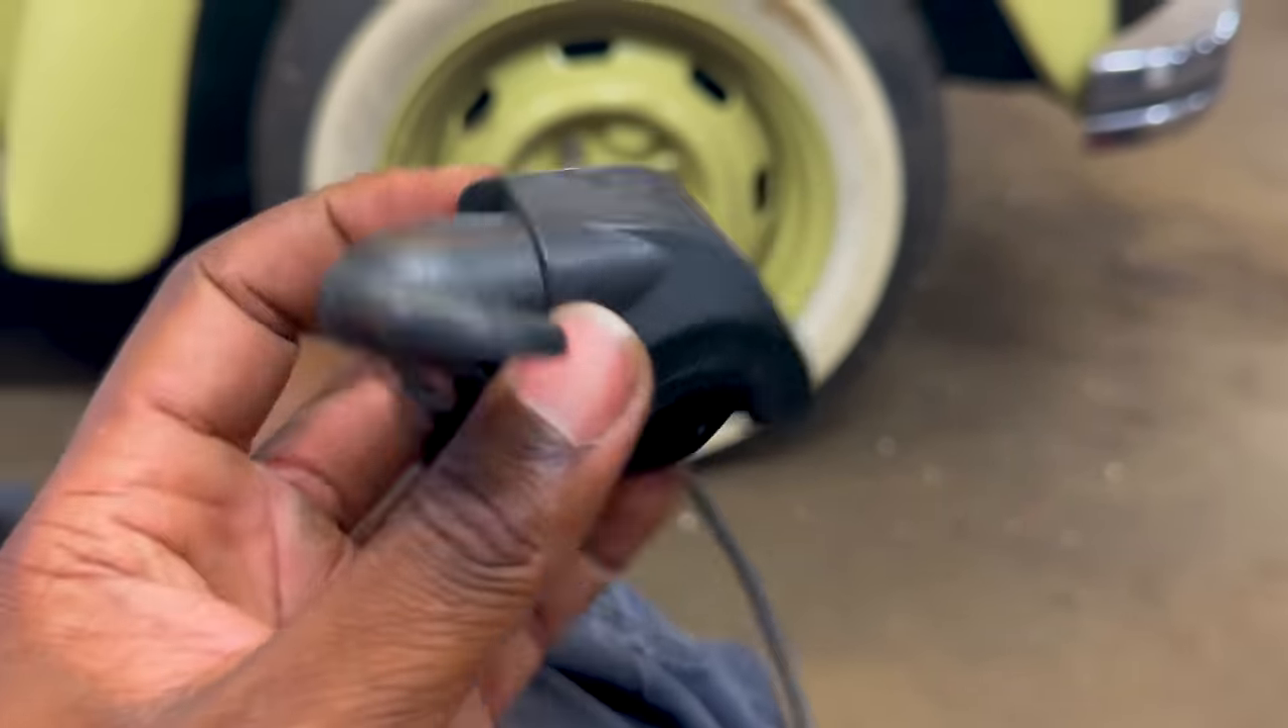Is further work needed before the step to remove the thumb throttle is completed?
No.